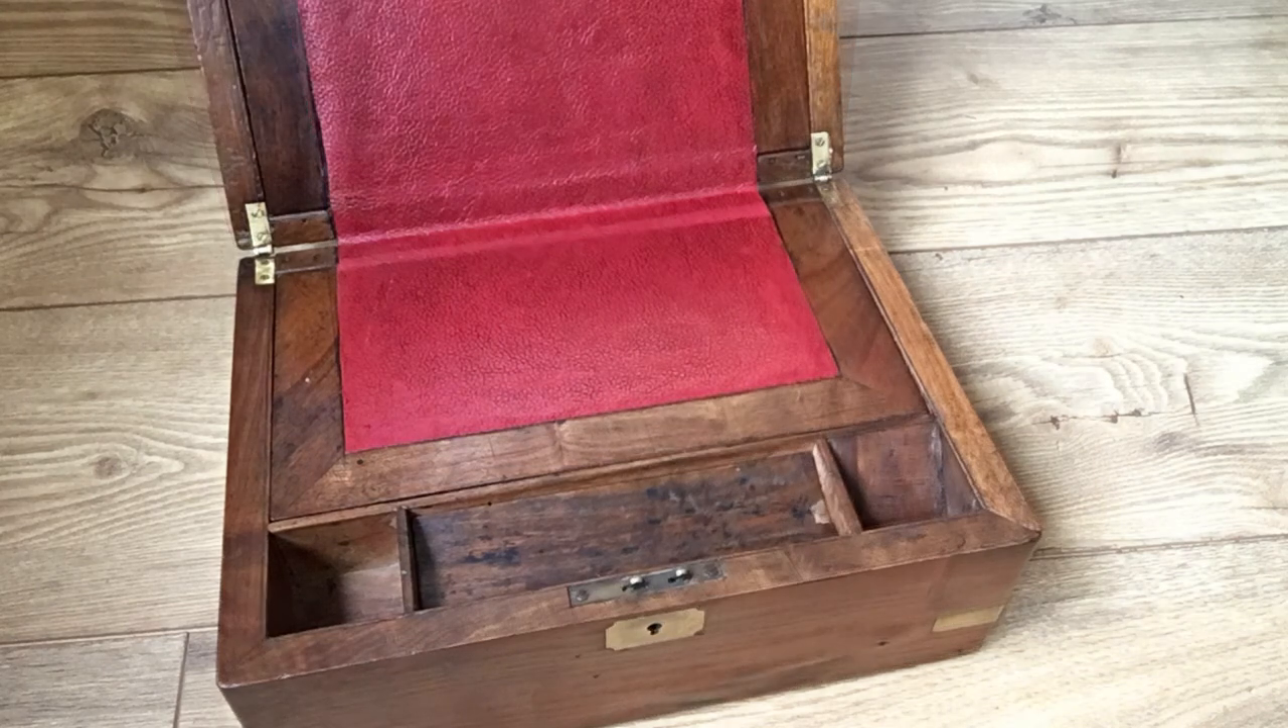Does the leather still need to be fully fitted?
No.